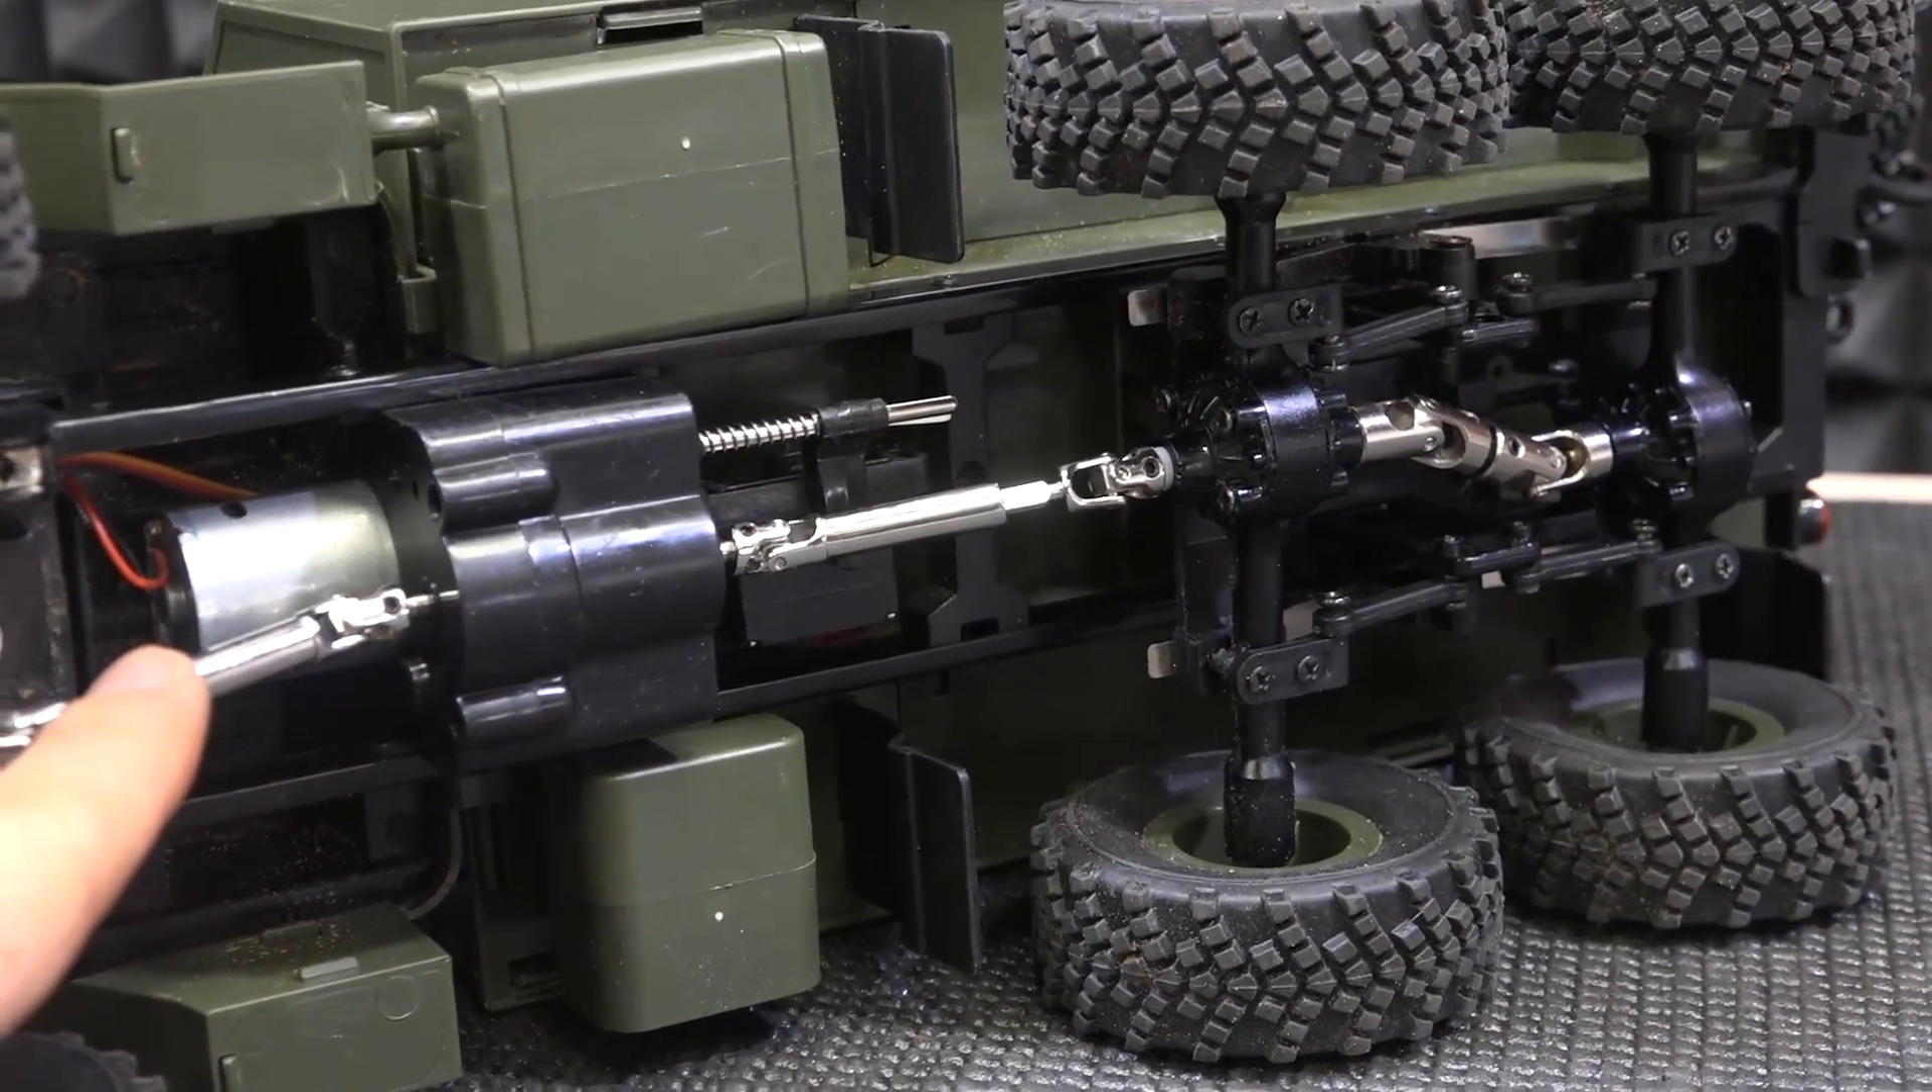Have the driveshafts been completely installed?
Yes.